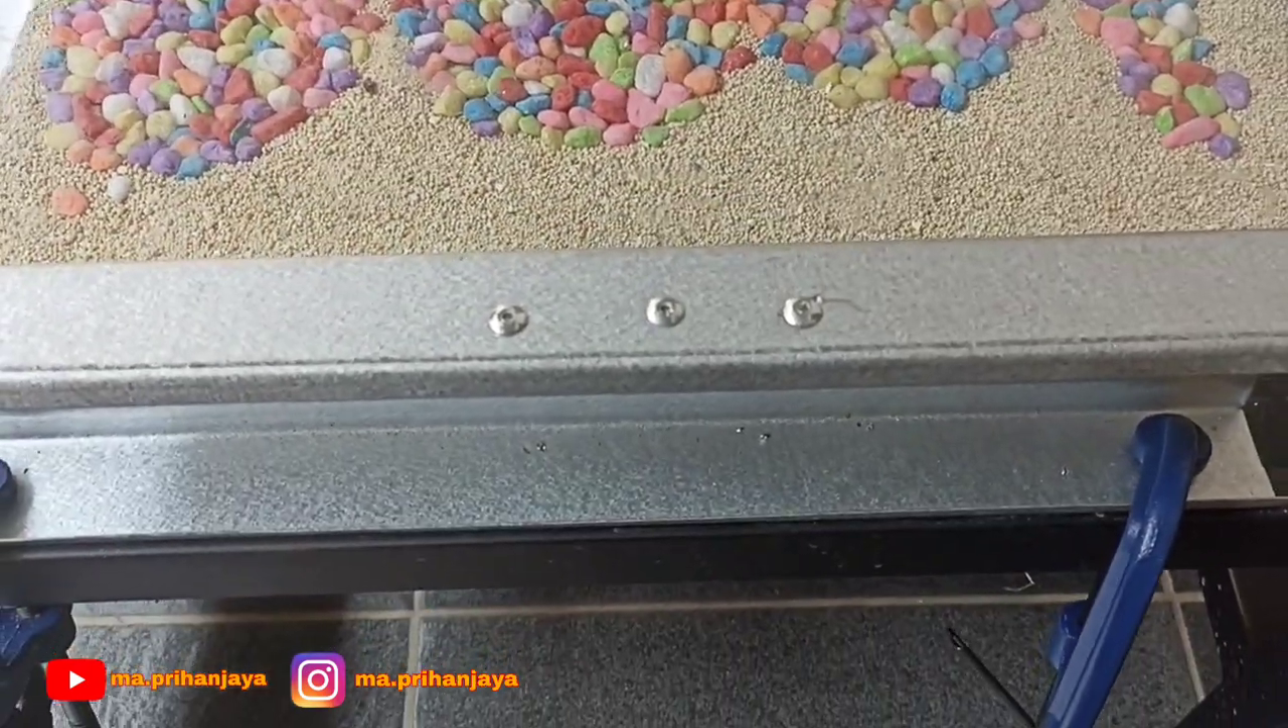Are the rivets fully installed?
Yes.